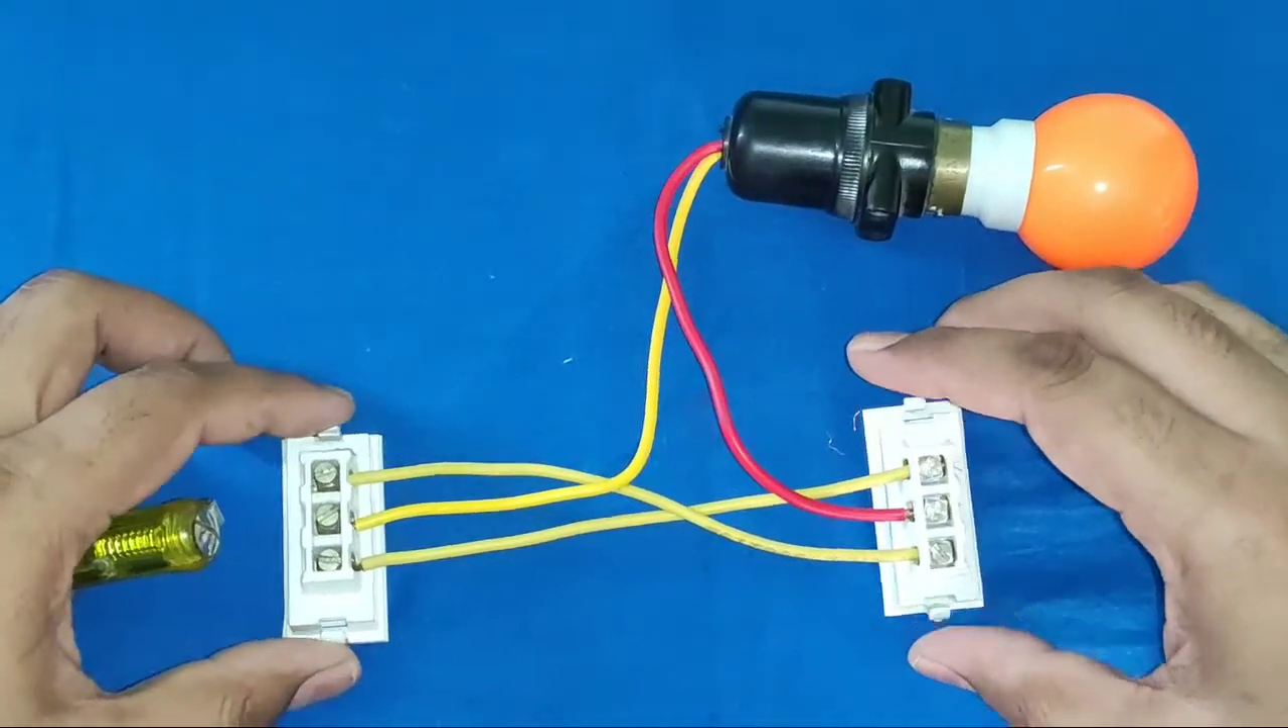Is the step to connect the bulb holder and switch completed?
Yes.